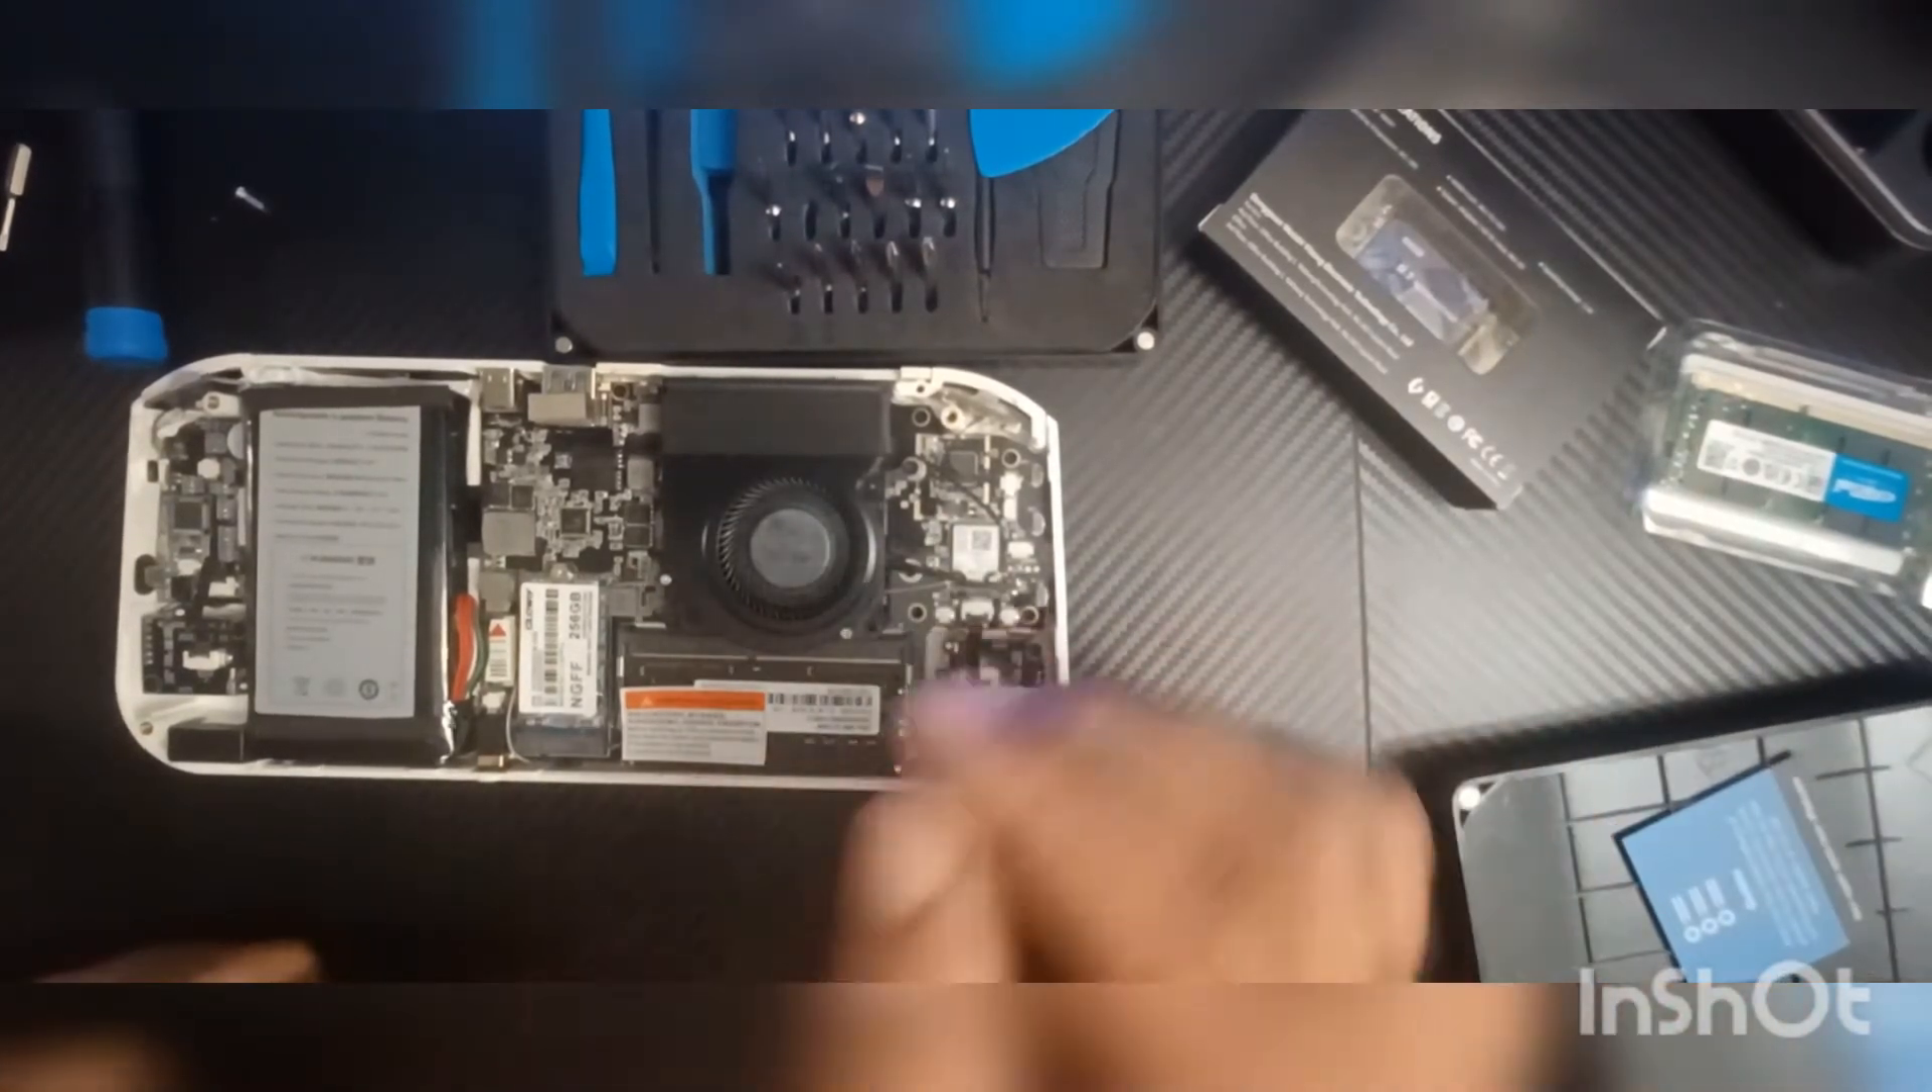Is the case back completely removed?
Yes.